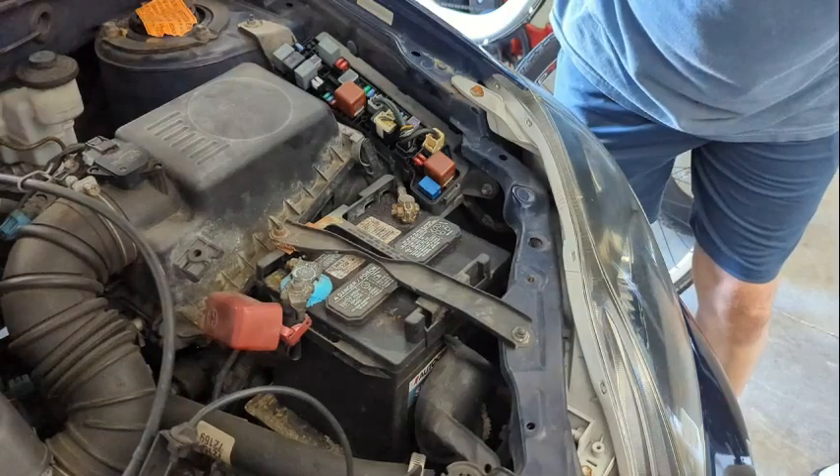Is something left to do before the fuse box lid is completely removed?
No.